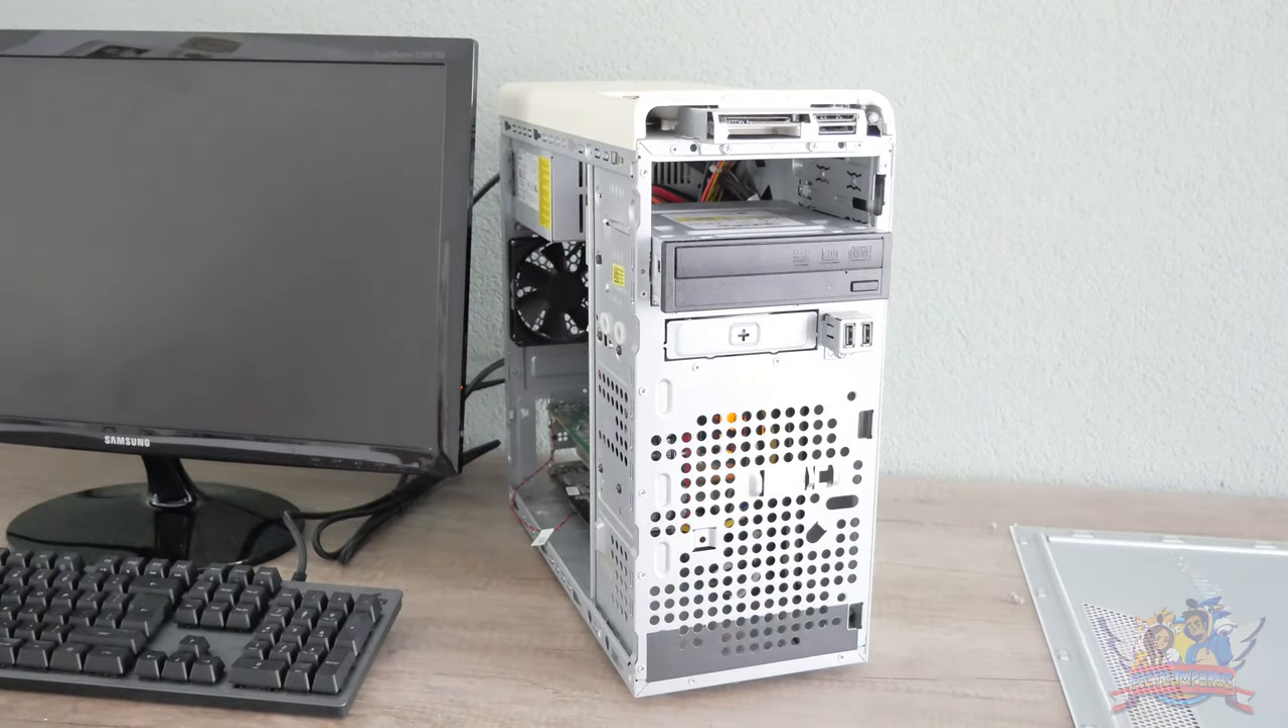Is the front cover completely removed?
Yes.